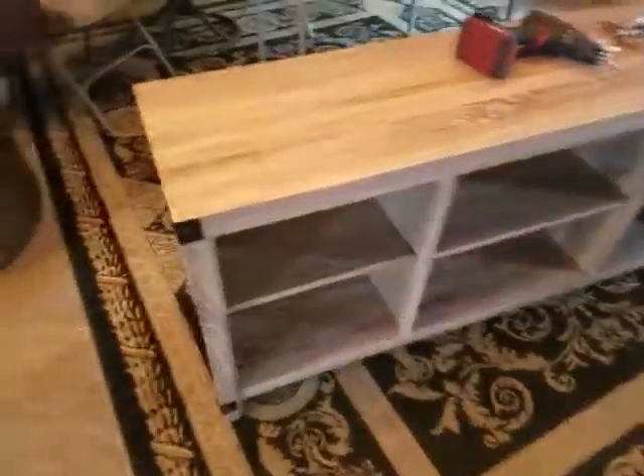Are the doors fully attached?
No.